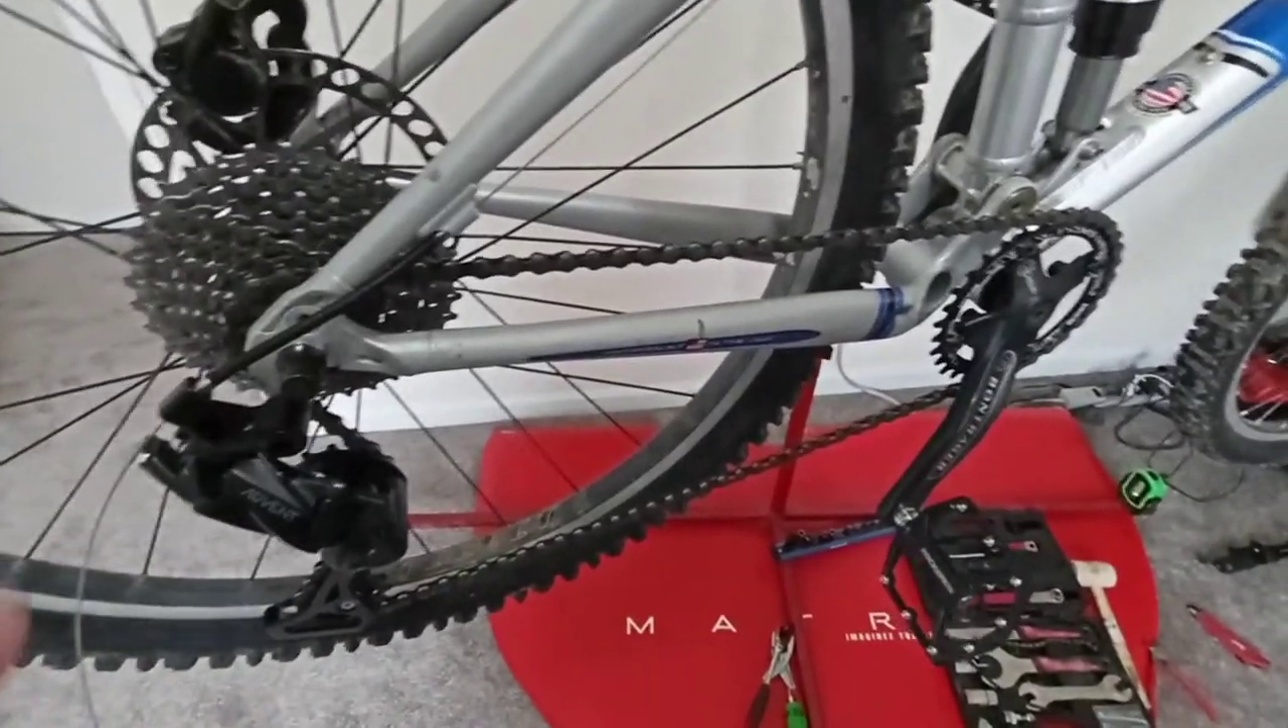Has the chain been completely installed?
Yes.